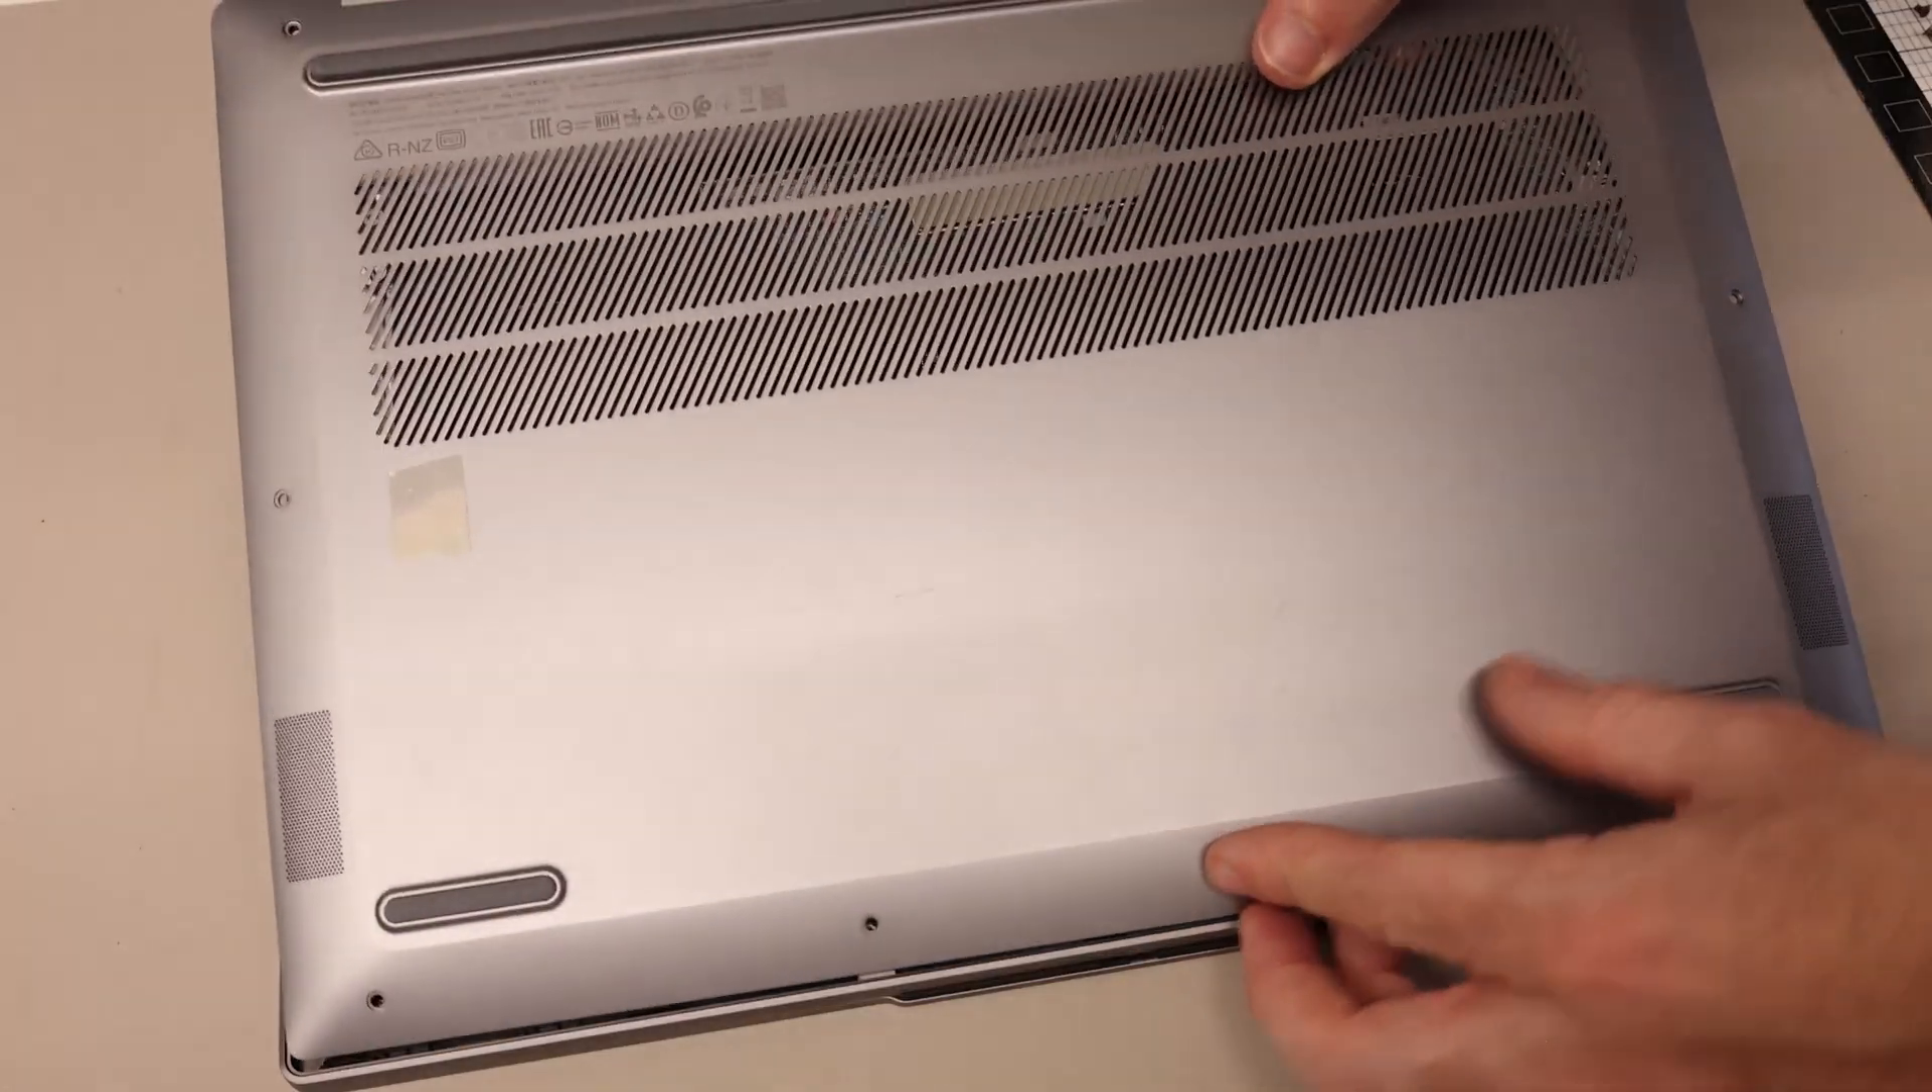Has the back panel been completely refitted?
No.